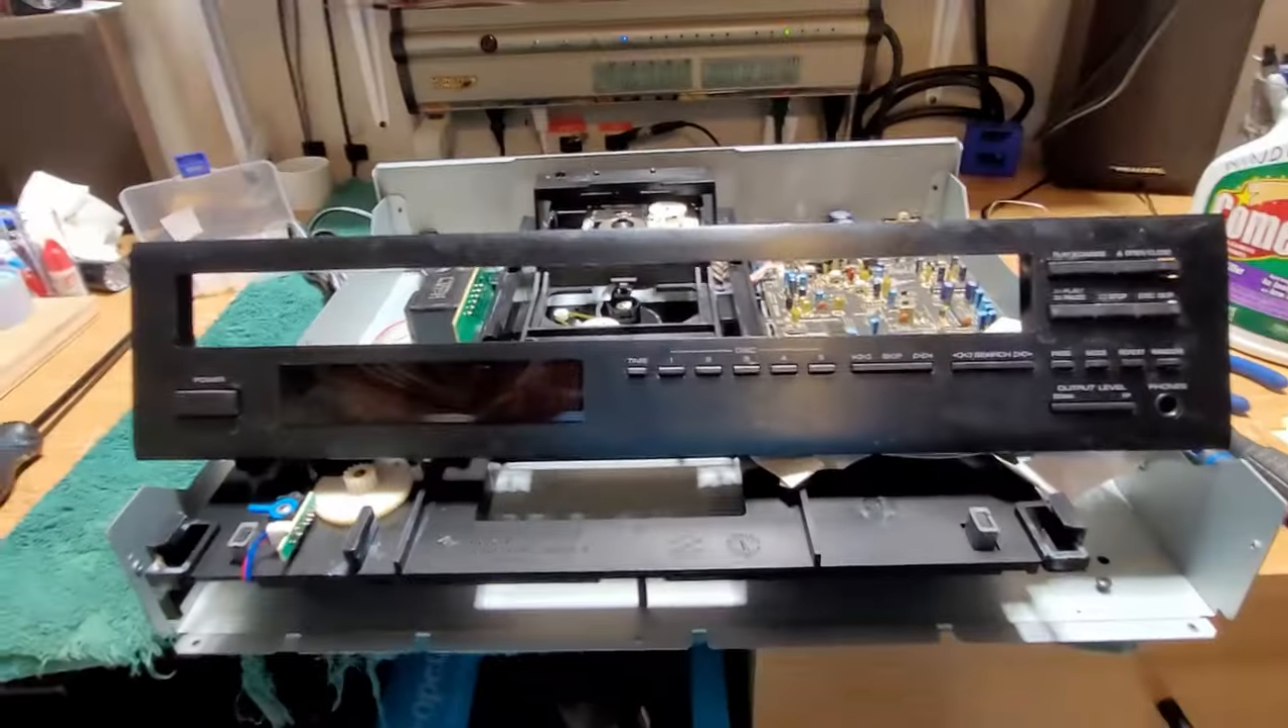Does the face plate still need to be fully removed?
No.